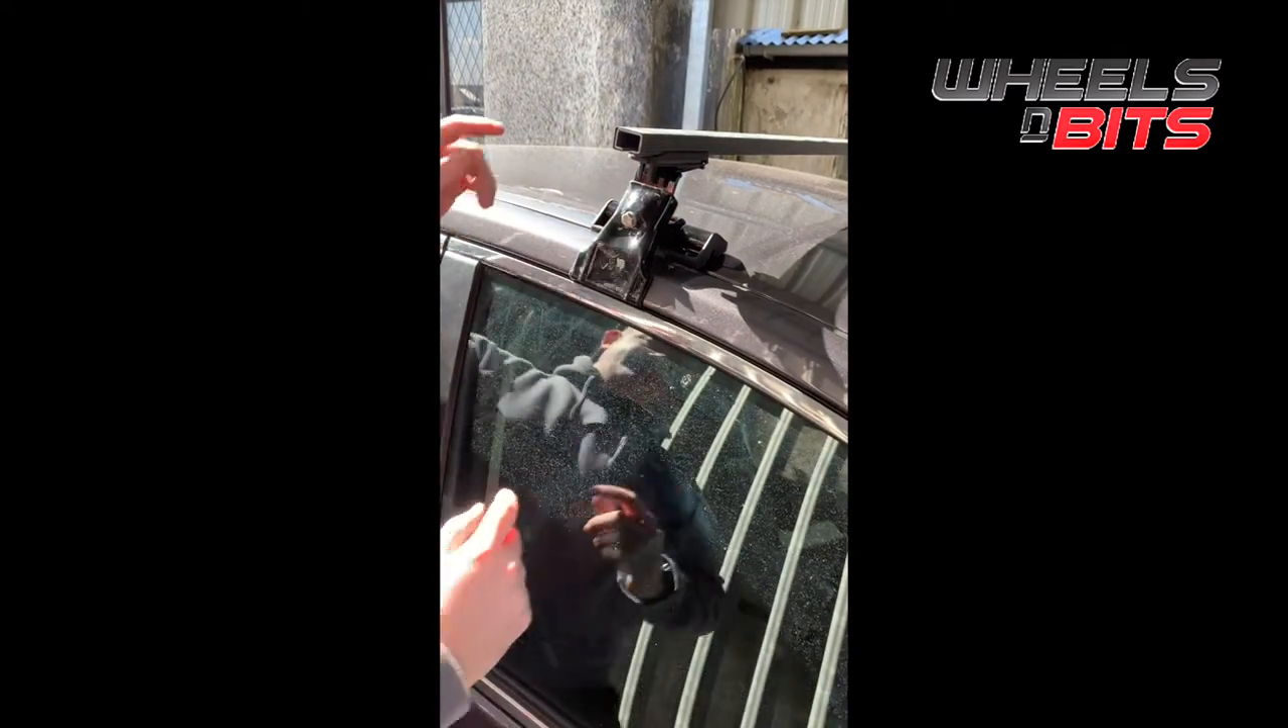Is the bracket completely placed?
Yes.